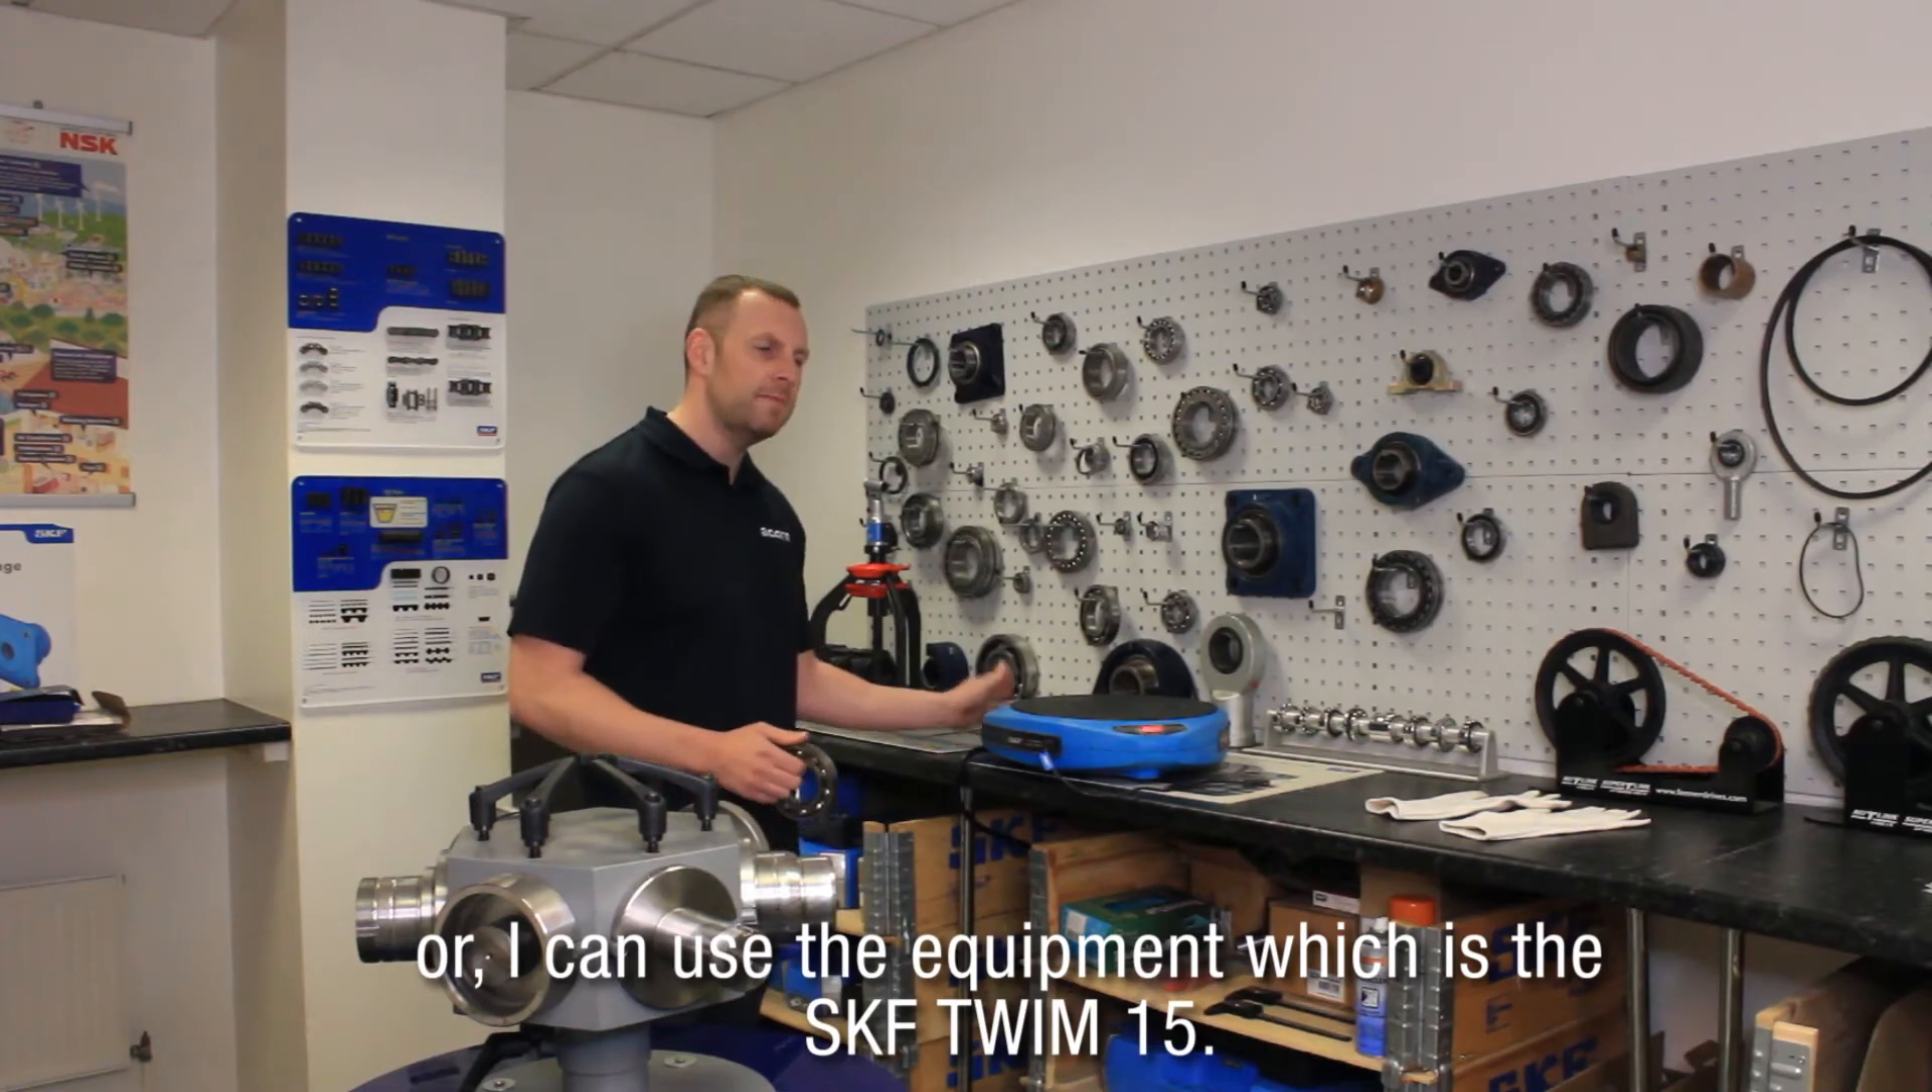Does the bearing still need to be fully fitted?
Yes.